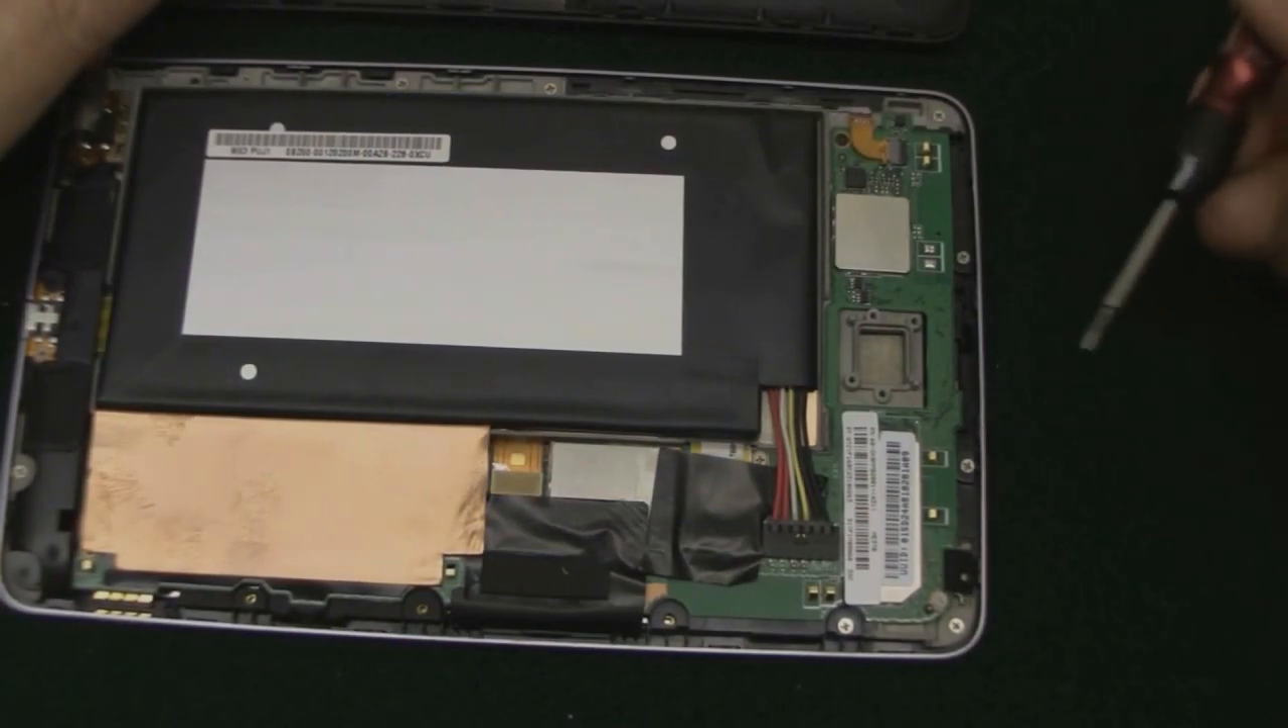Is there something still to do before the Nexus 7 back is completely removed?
No.